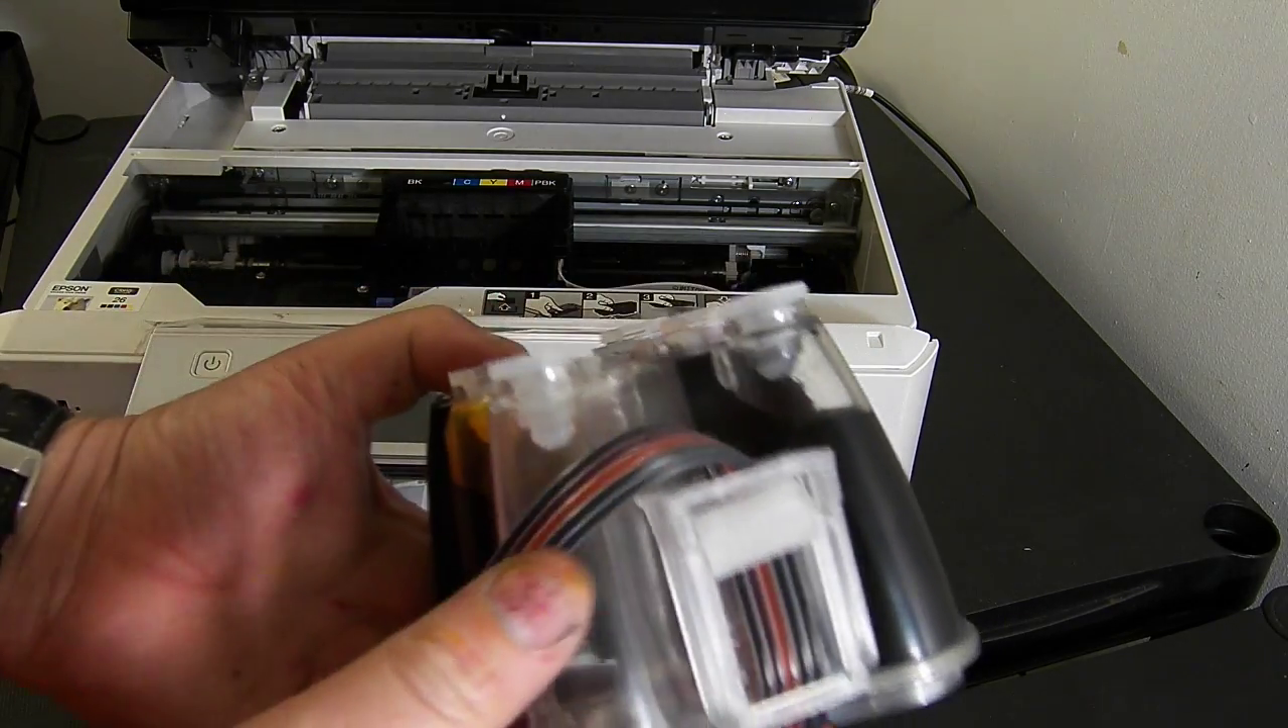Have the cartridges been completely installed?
No.